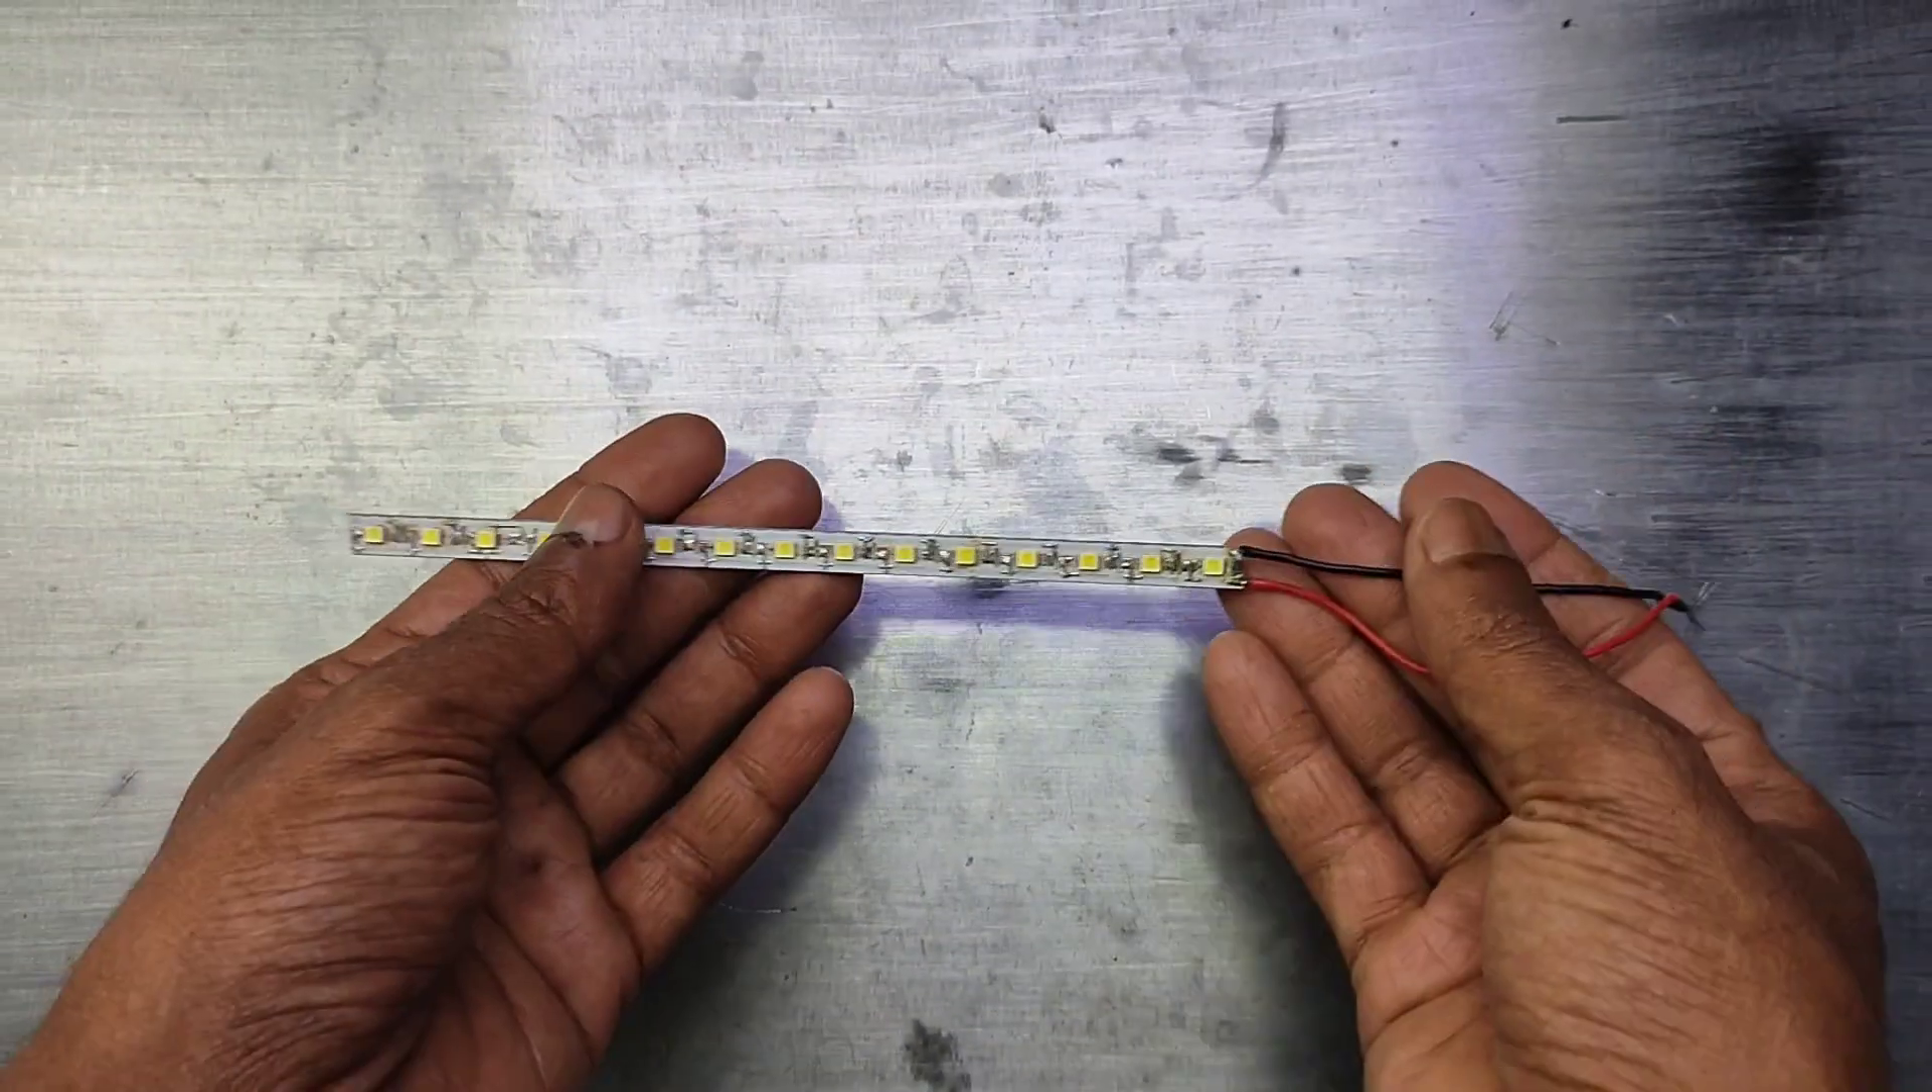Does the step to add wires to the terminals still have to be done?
No.